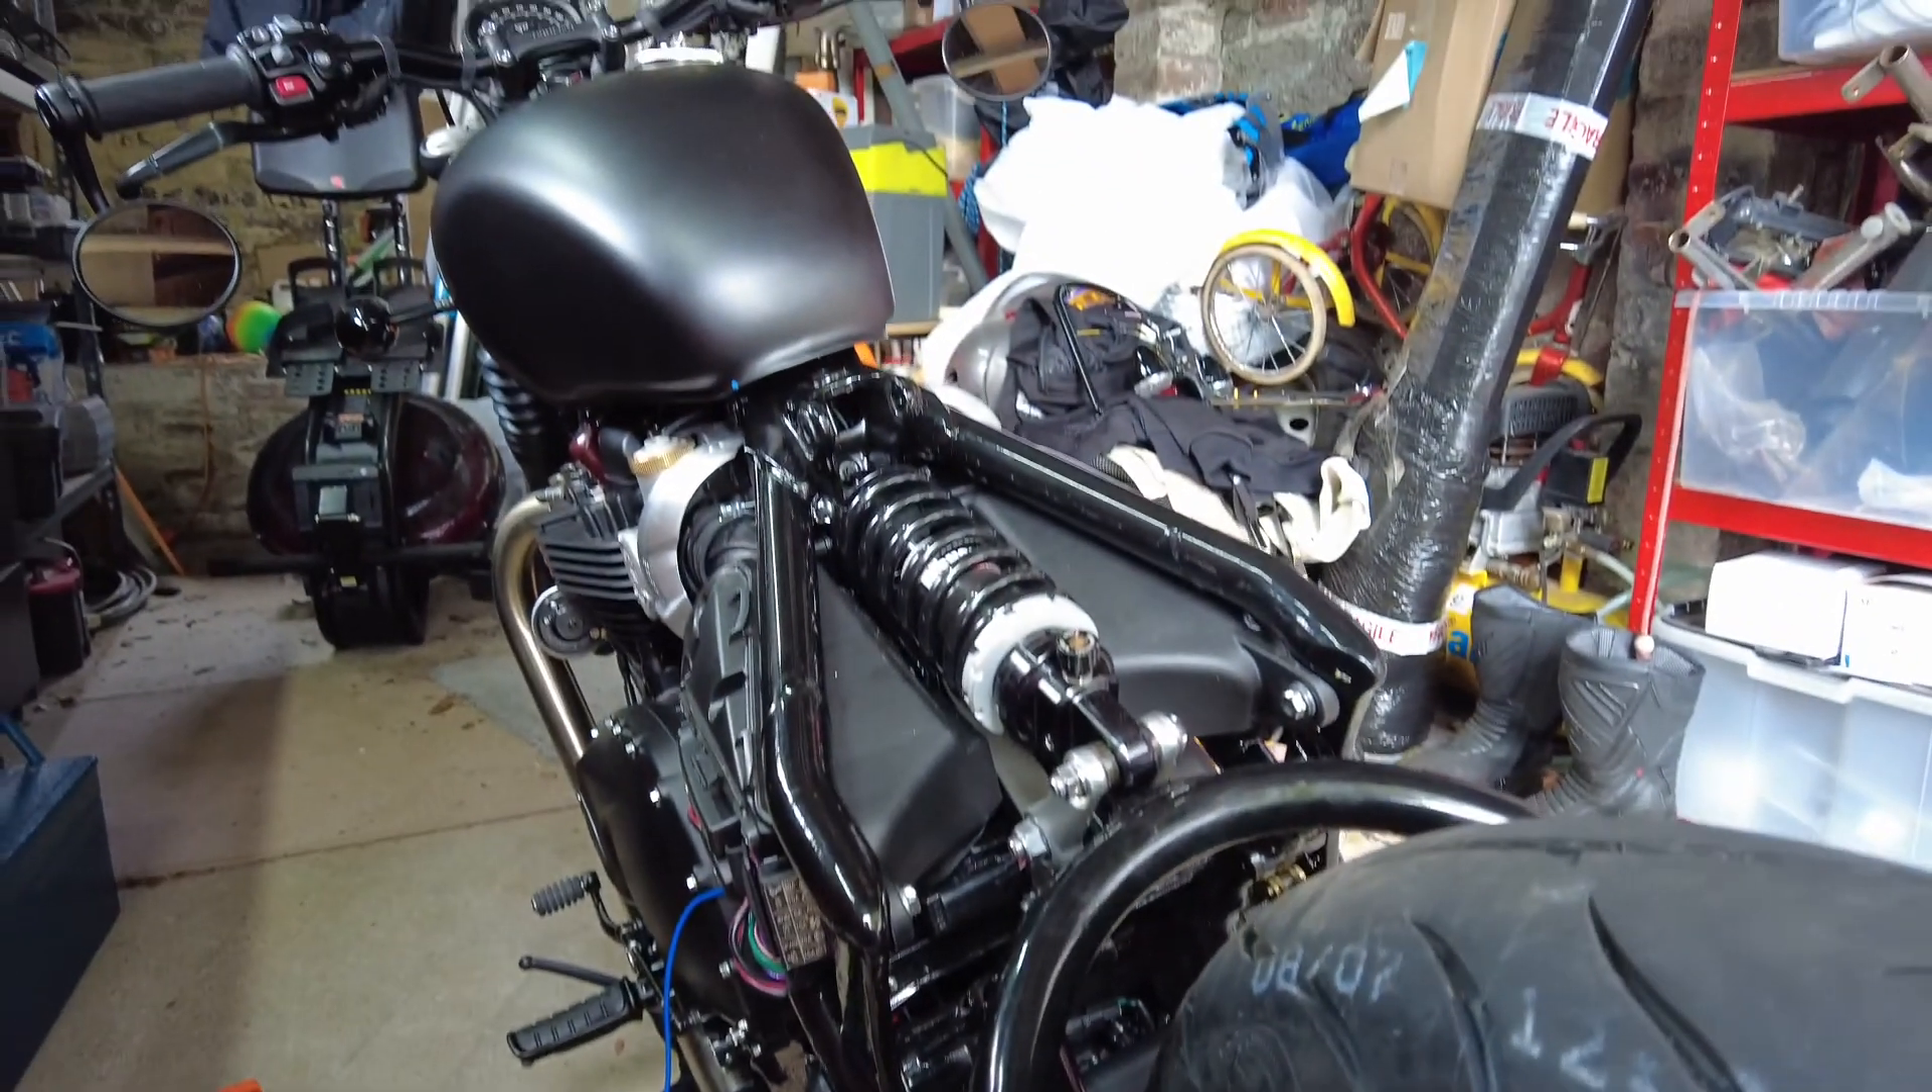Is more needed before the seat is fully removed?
No.